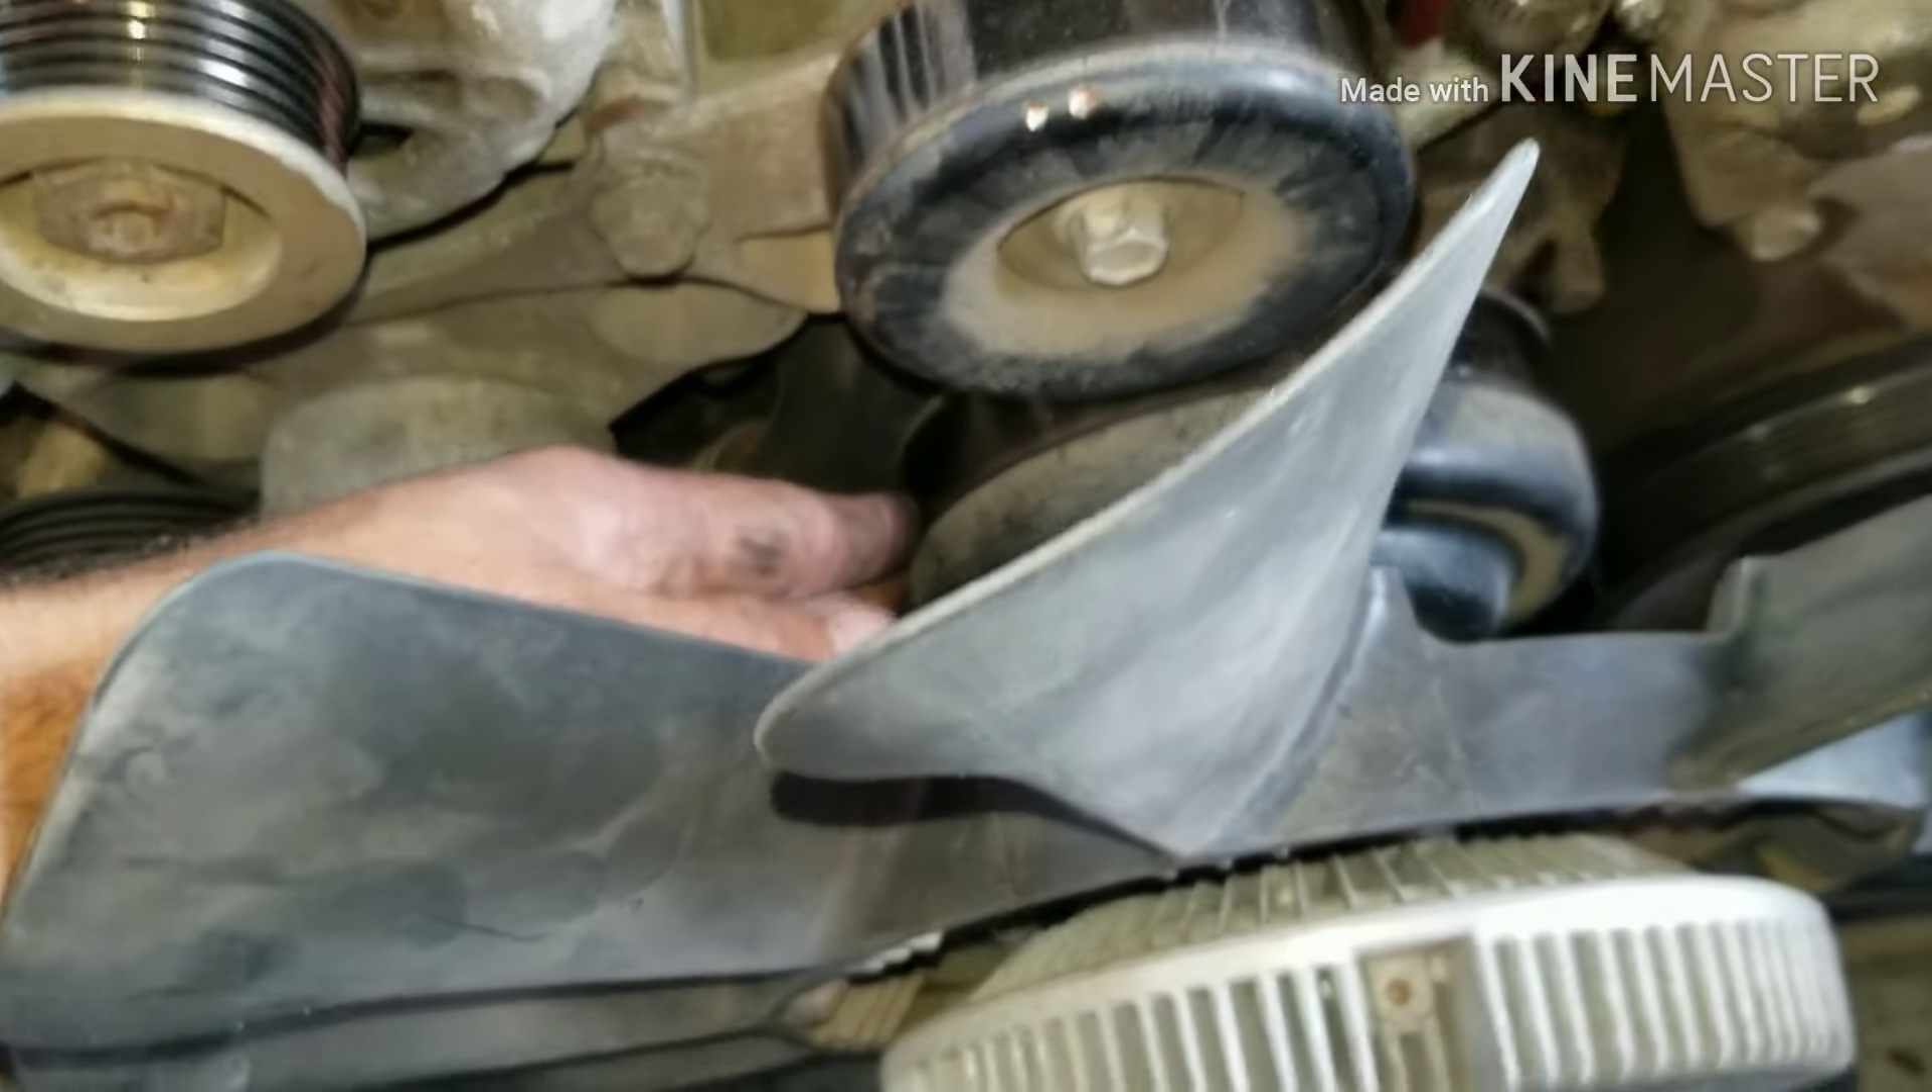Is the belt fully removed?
Yes.